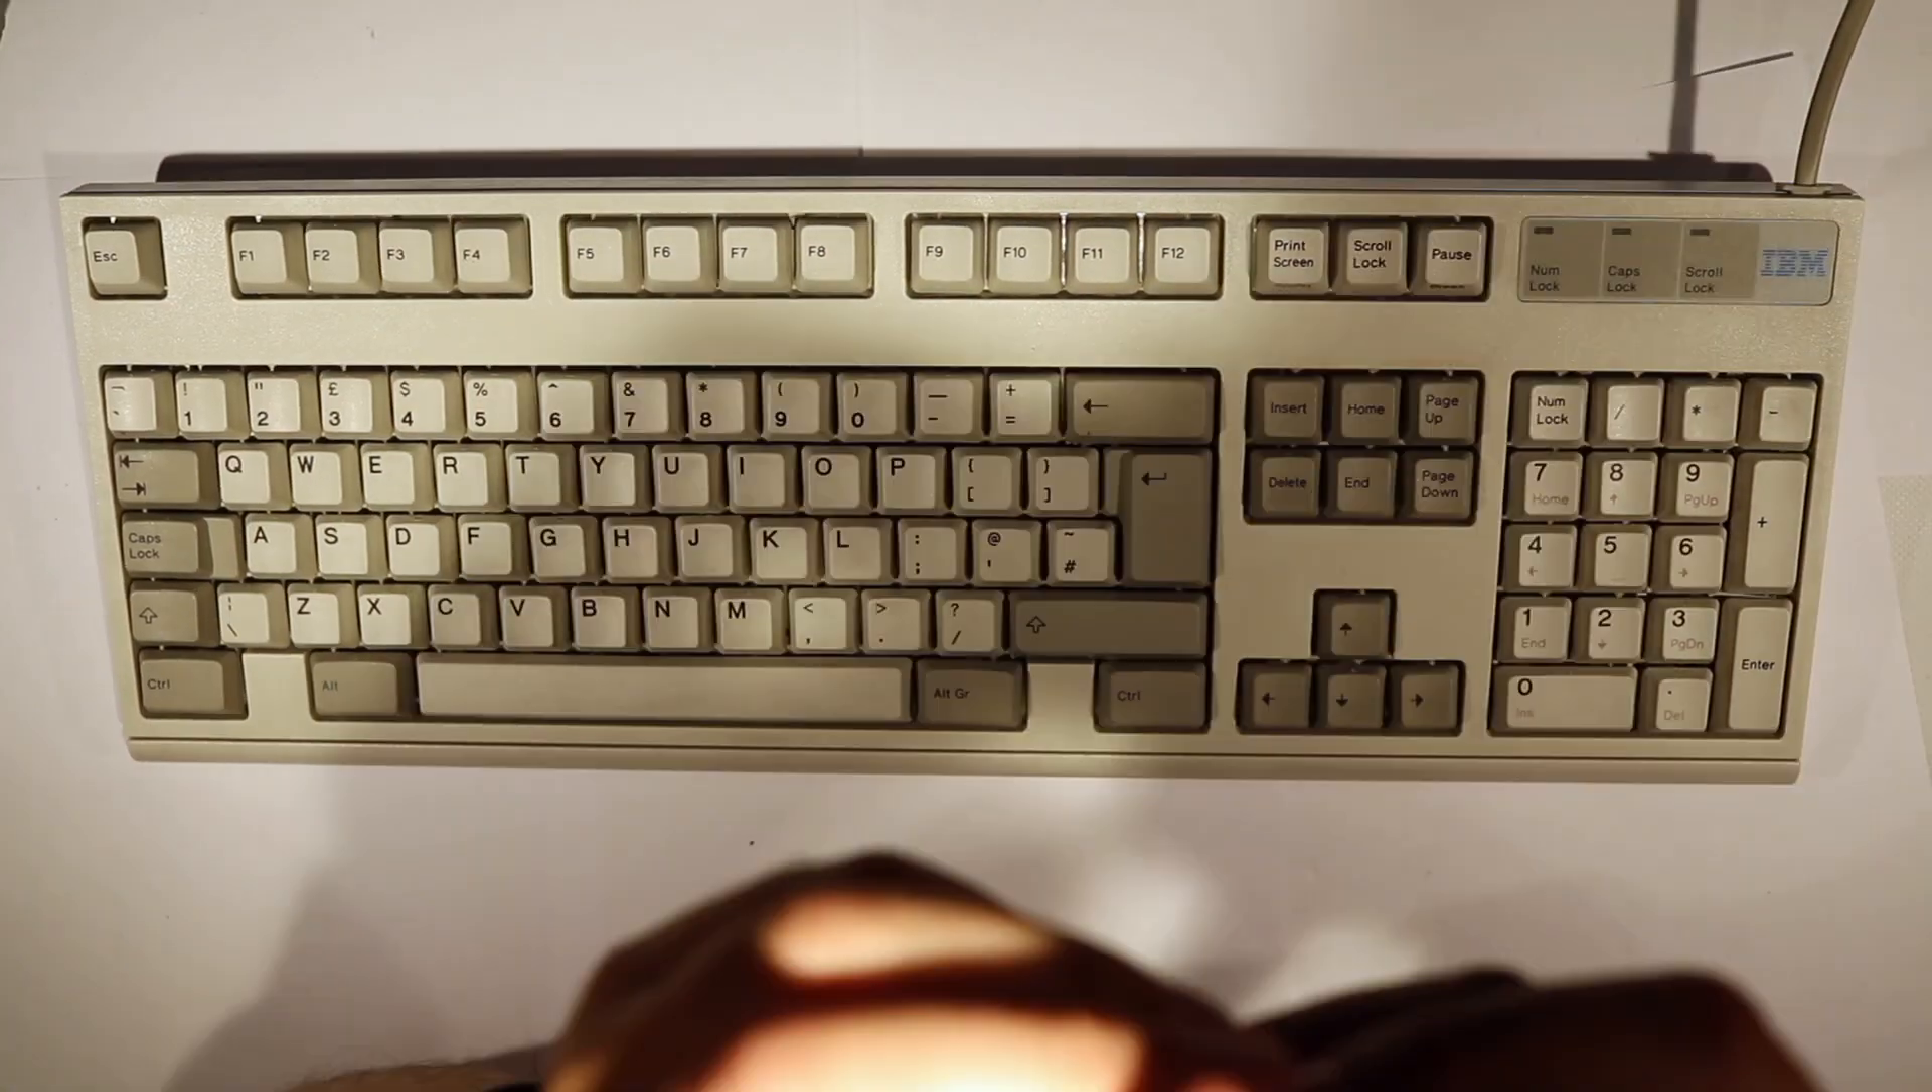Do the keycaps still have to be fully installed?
No.